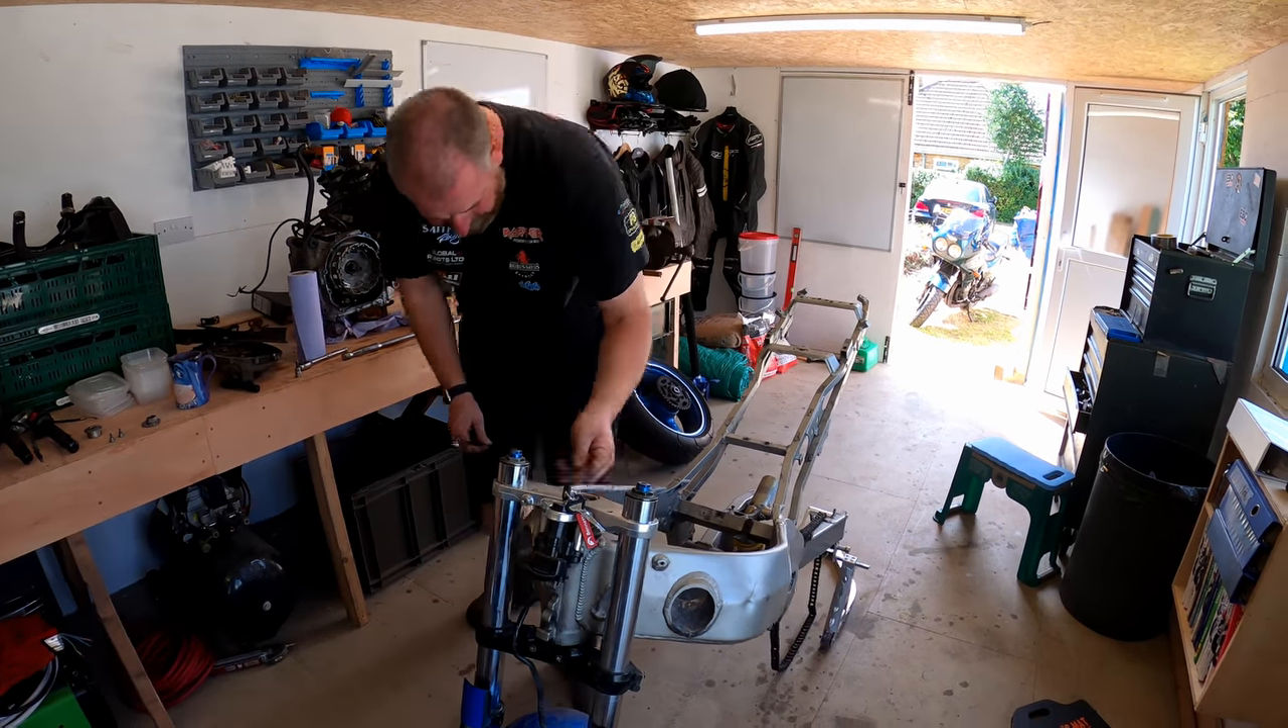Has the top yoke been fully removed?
No.